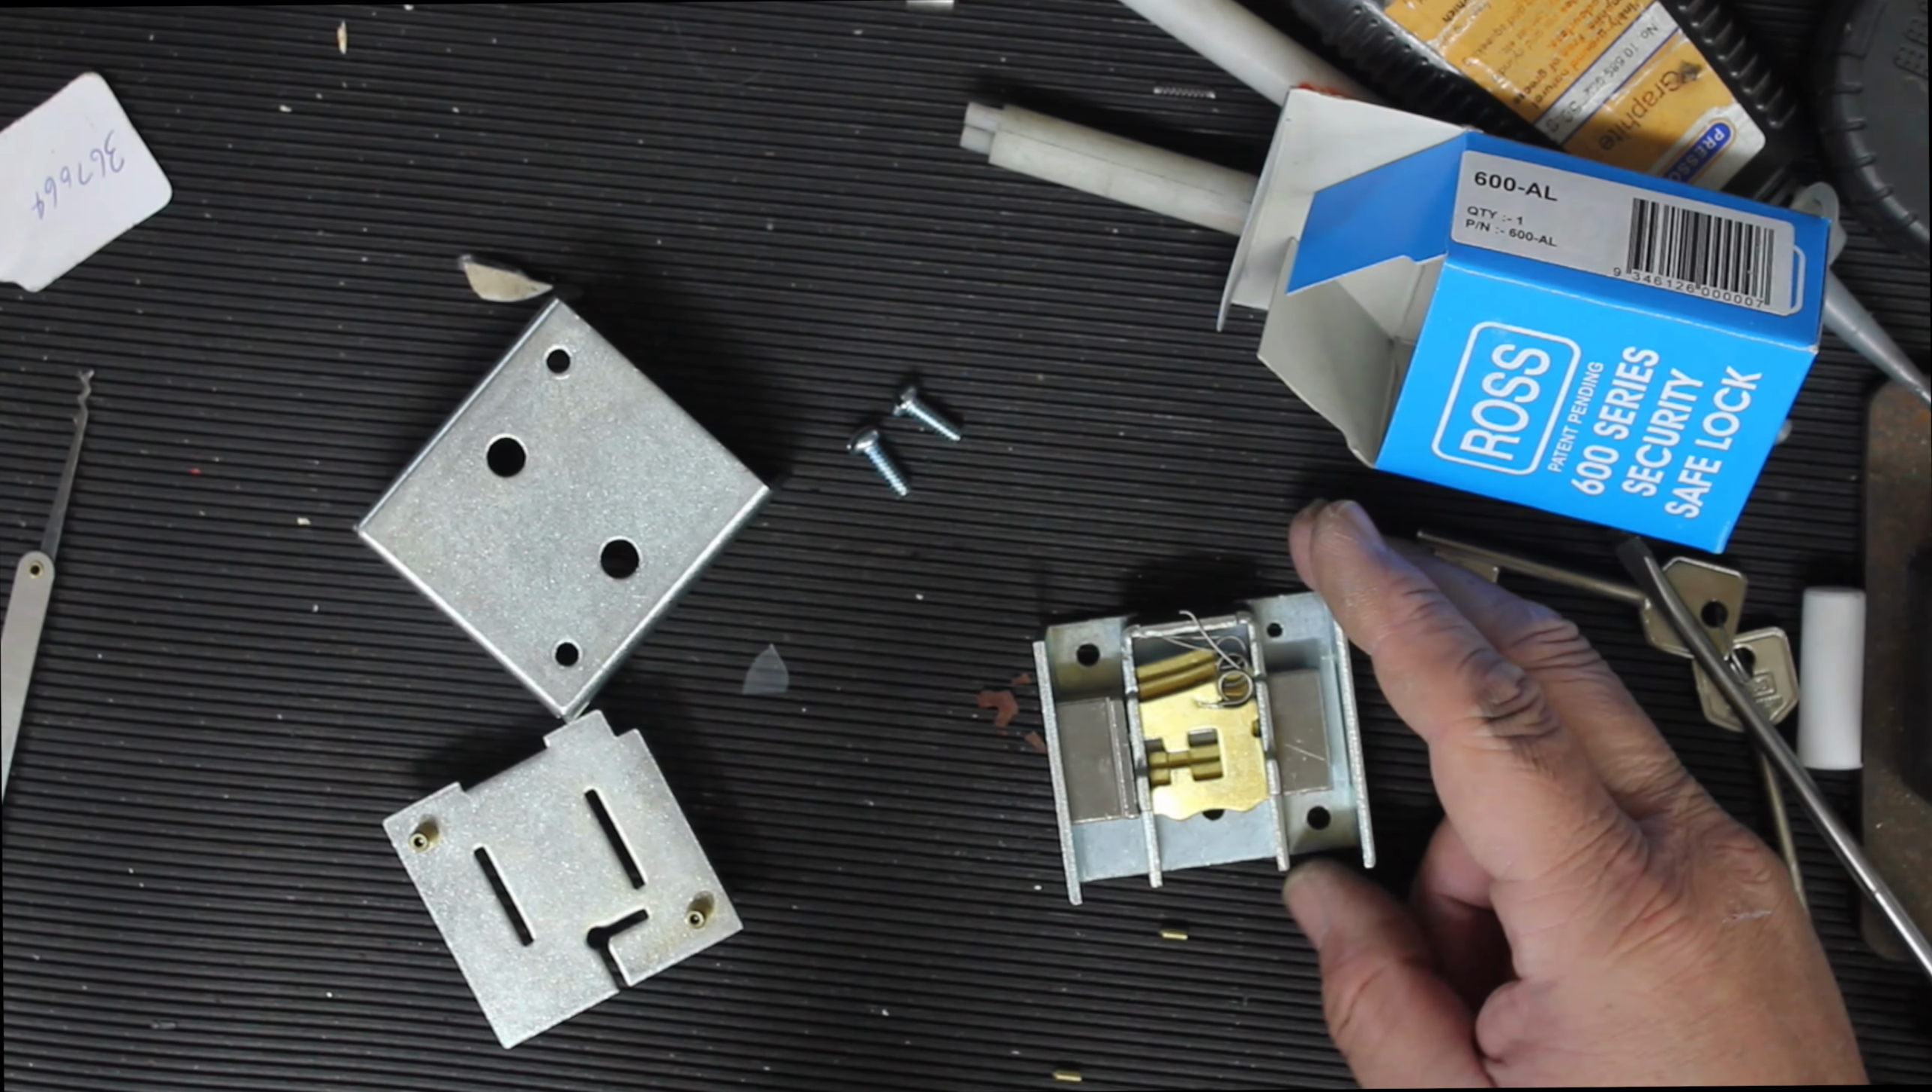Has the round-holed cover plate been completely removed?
Yes.